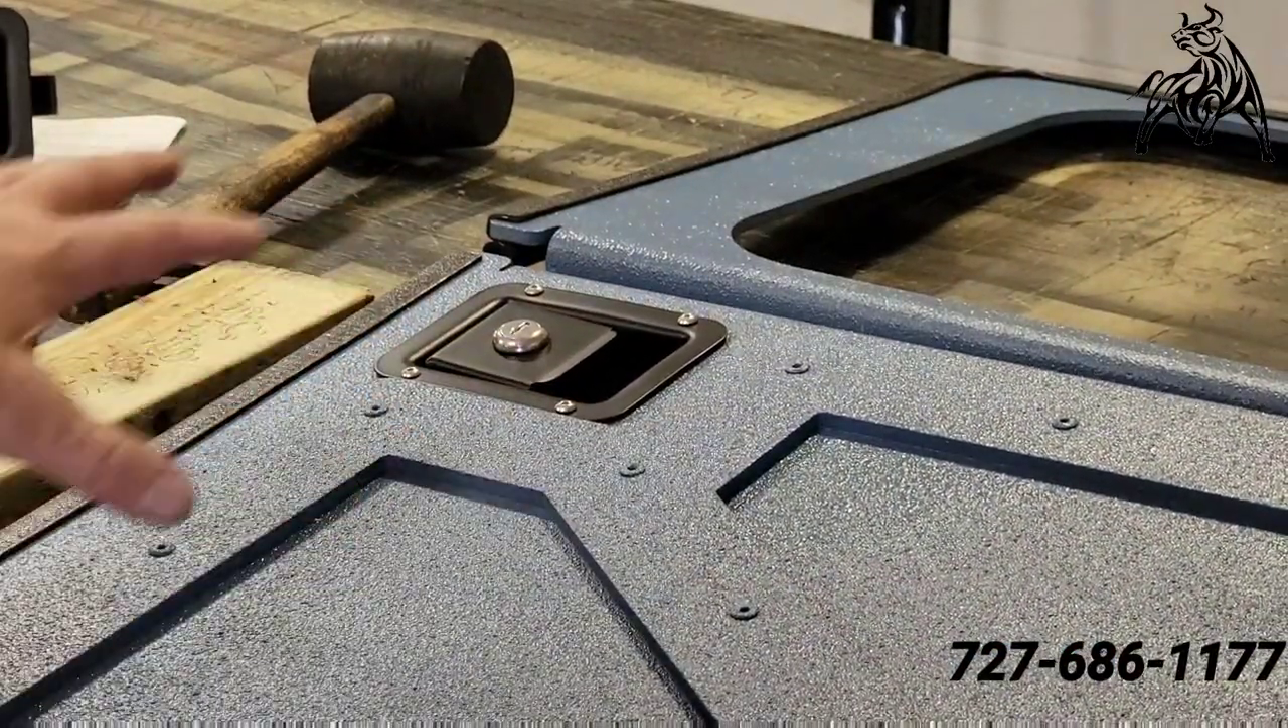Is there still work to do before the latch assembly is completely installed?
No.